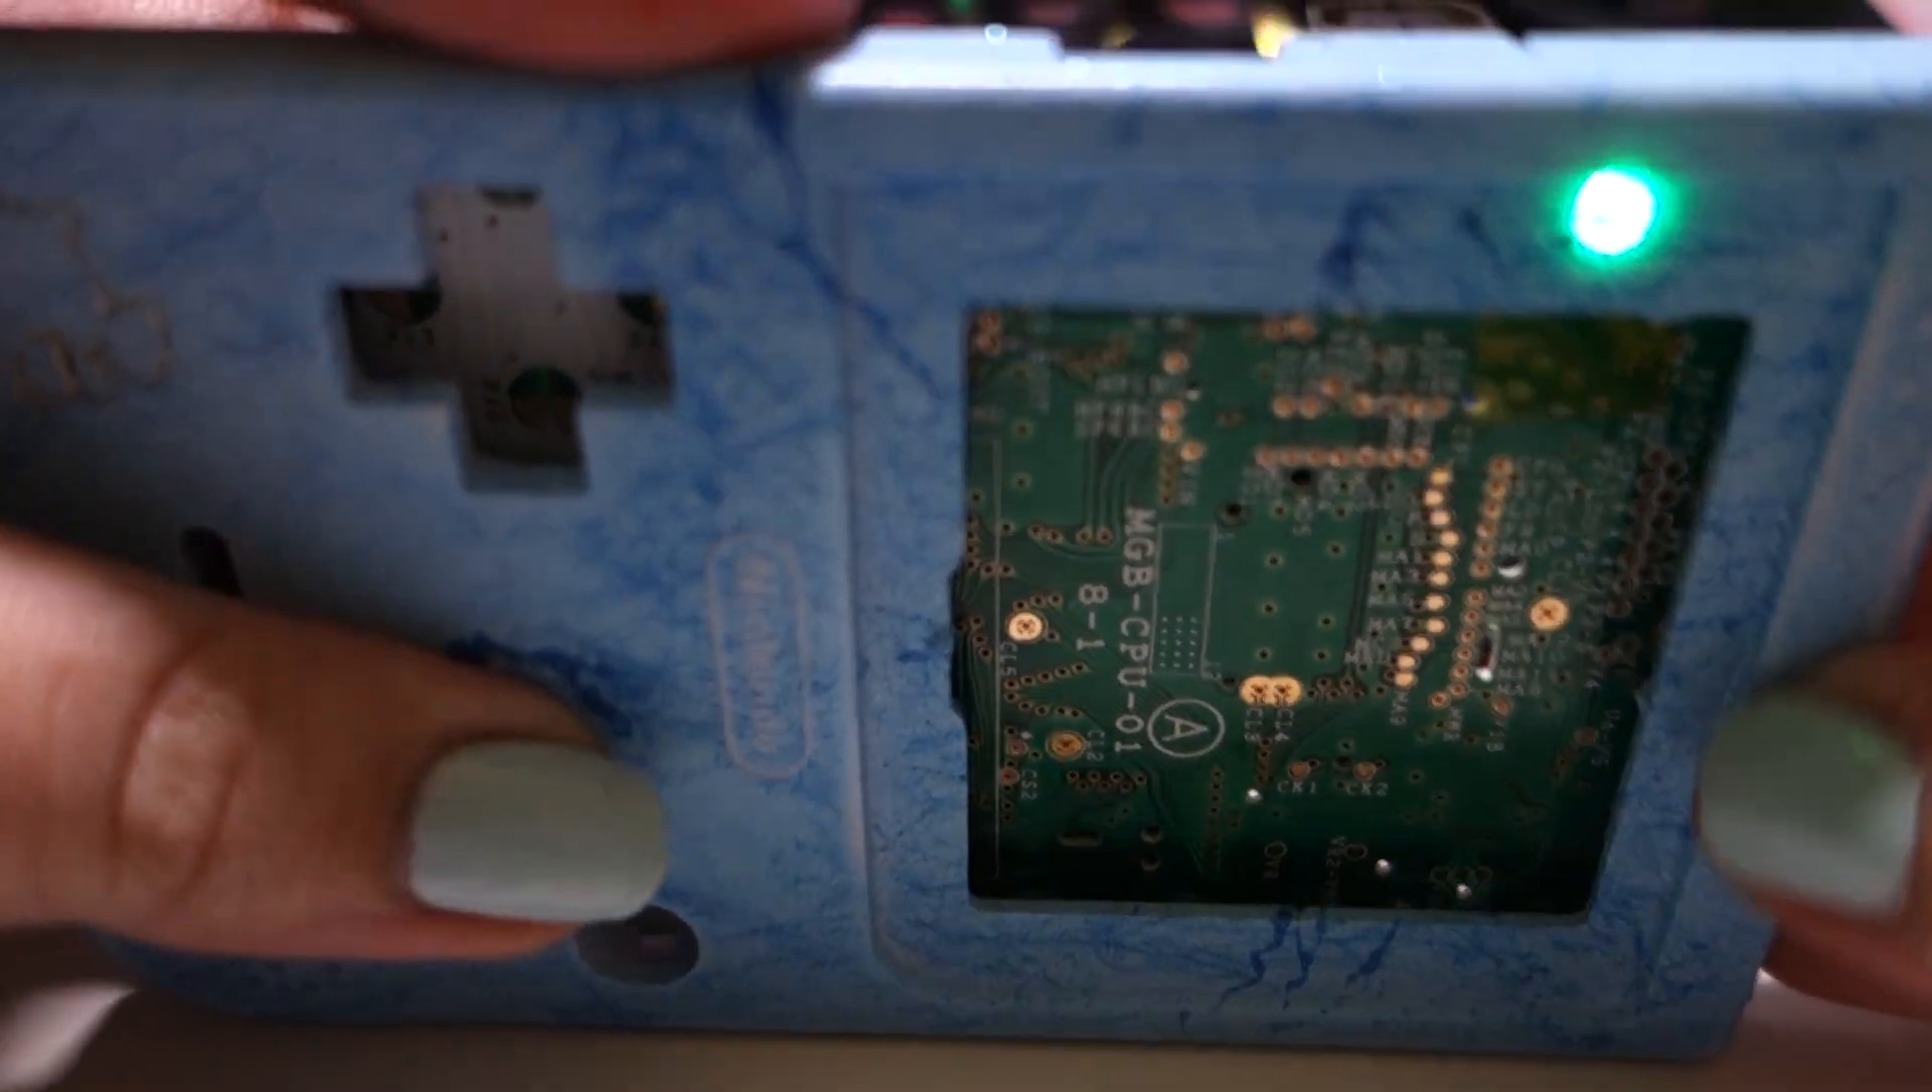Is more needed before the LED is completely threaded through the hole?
No.